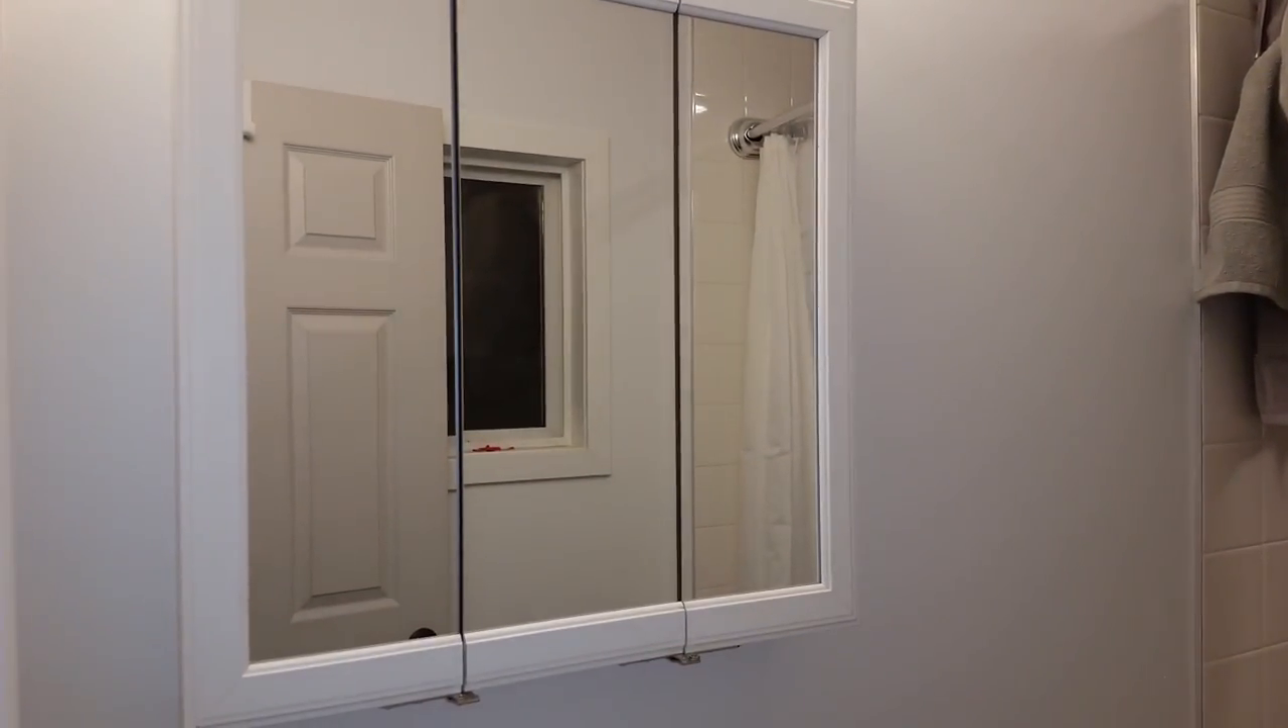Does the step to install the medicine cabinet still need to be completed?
No.